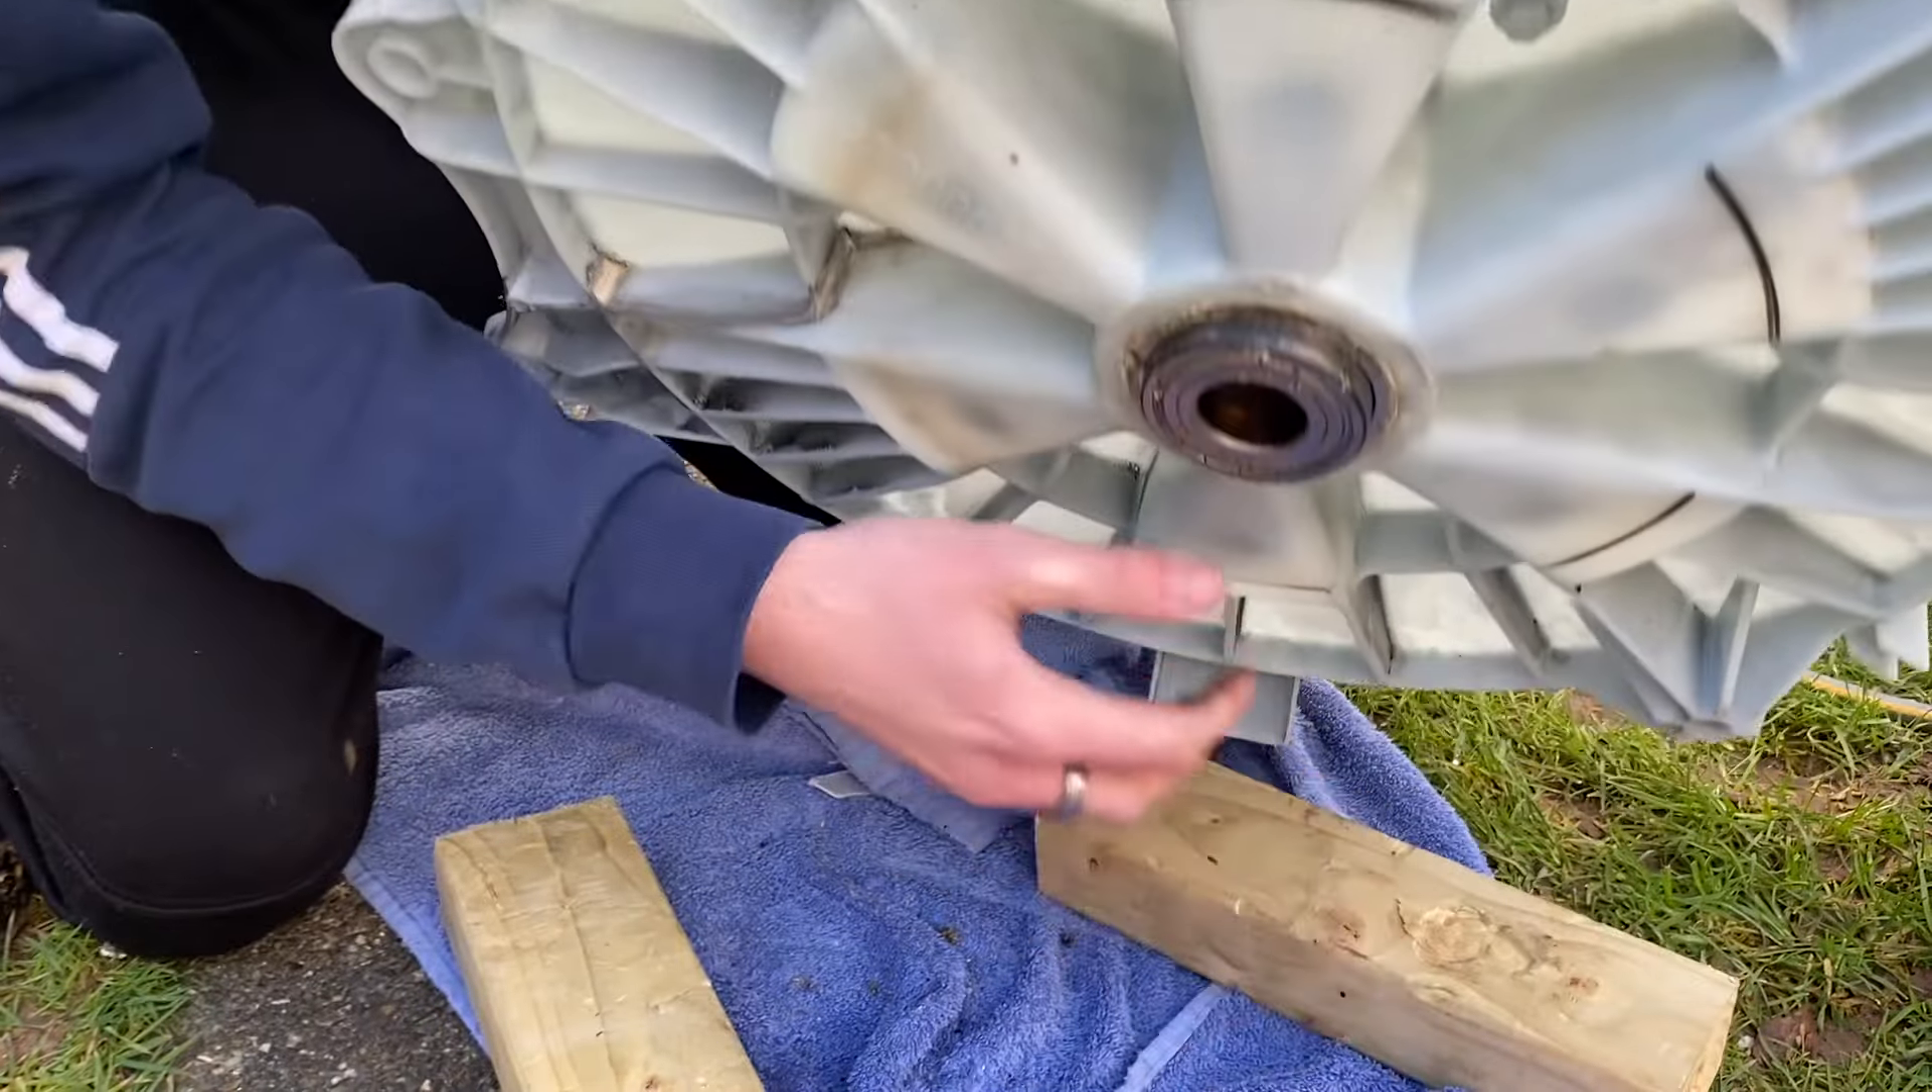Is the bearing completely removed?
No.